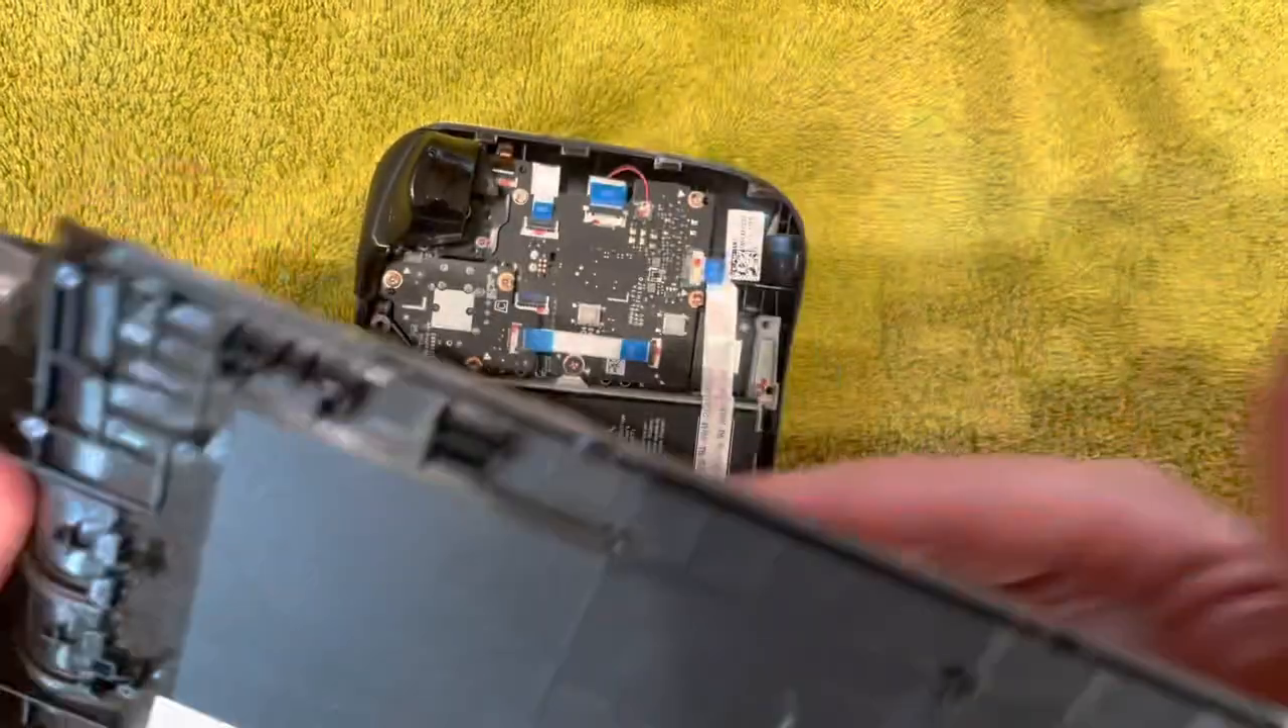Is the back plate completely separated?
Yes.